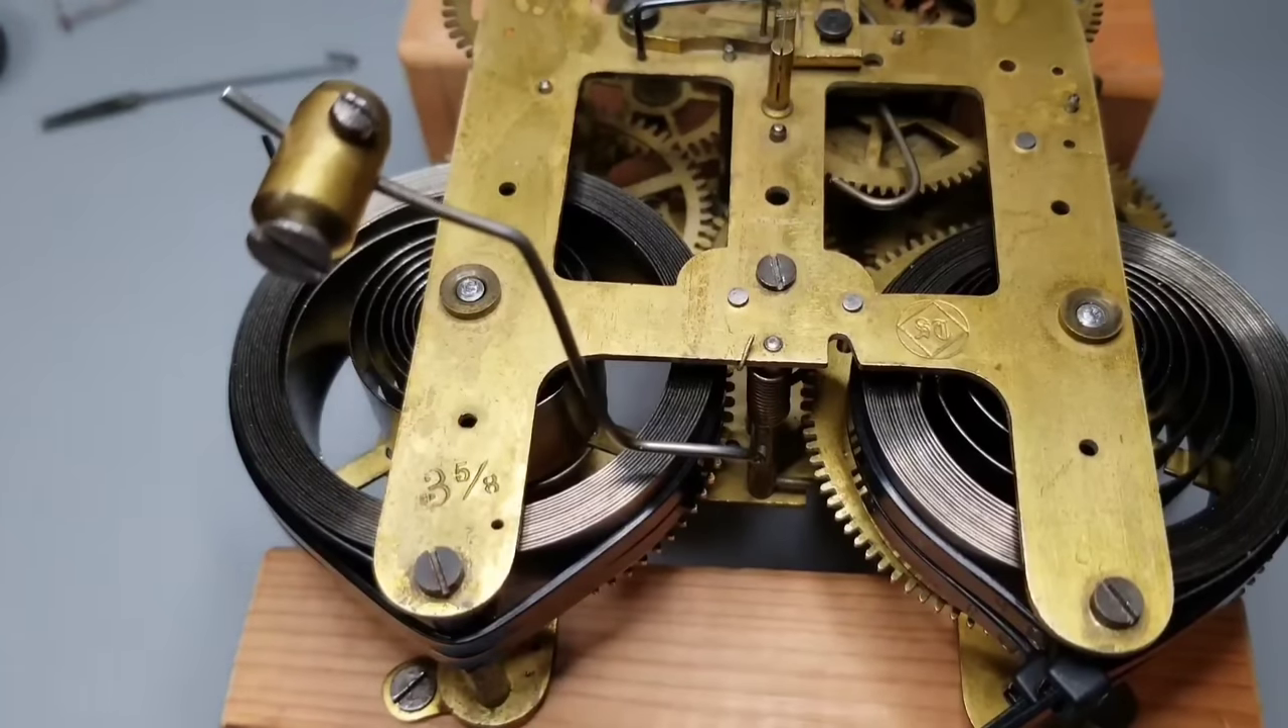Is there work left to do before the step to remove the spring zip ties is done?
Yes.